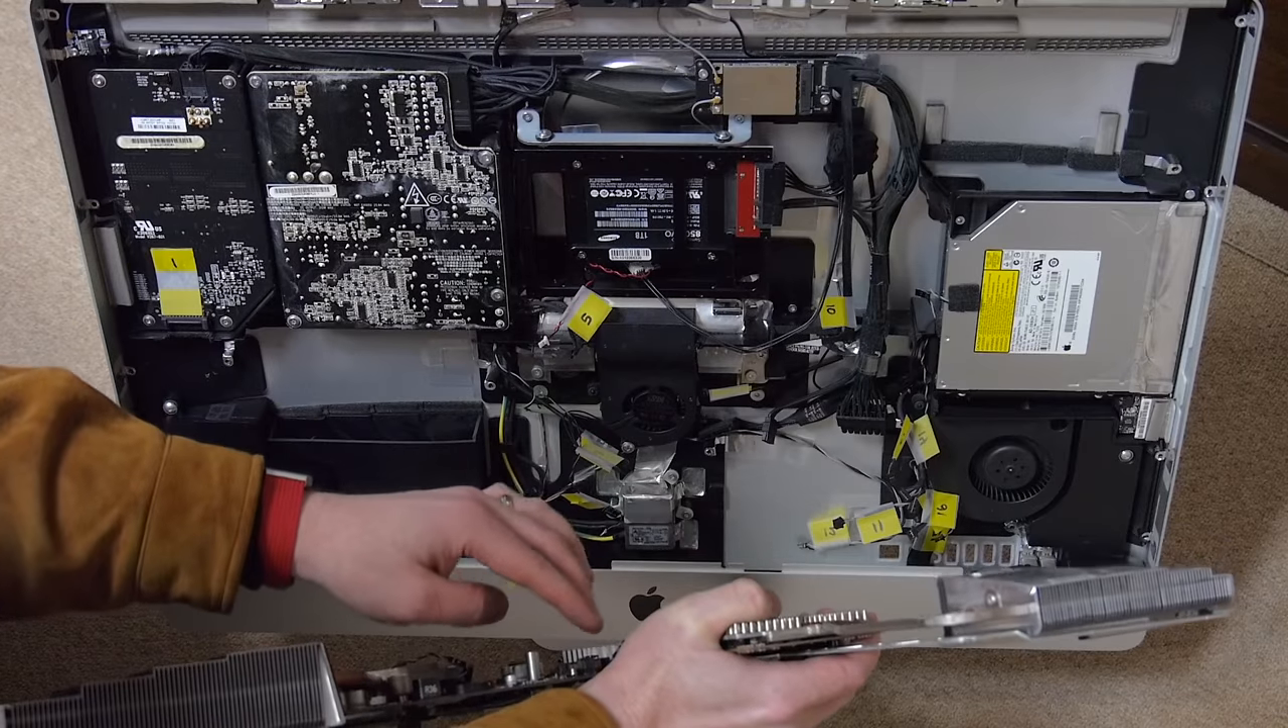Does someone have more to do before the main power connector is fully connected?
Yes.